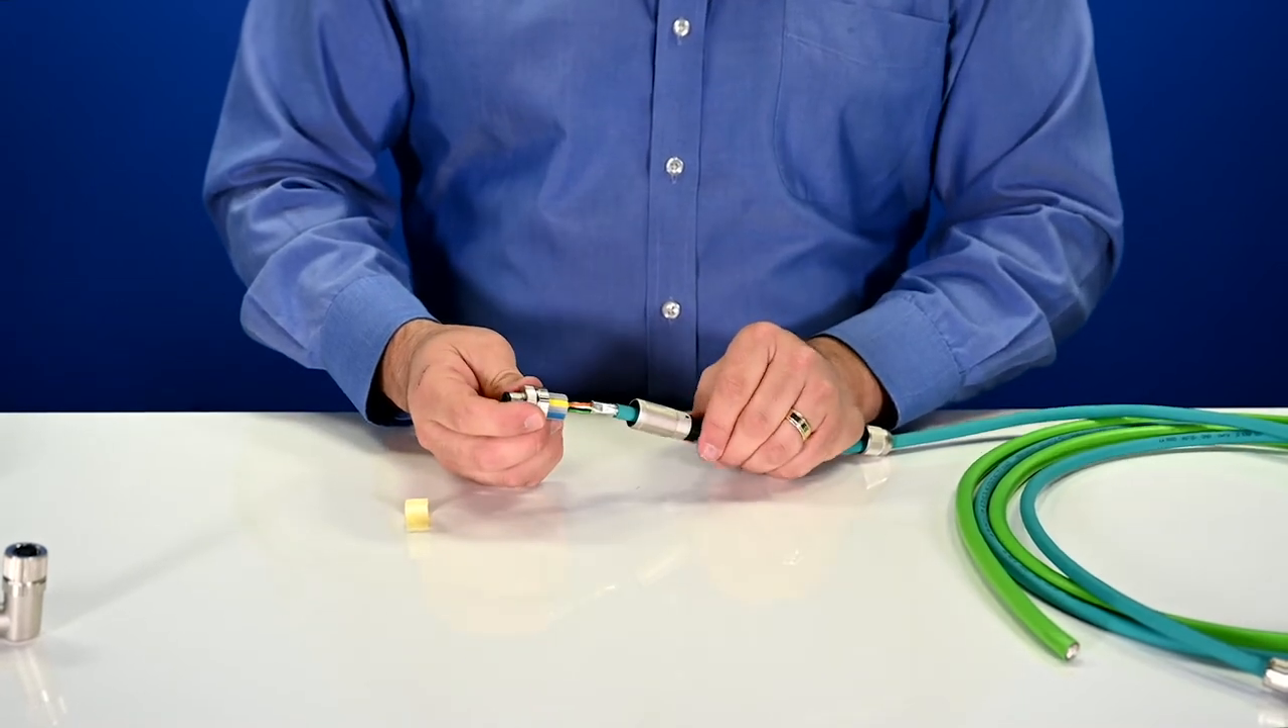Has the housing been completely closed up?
No.